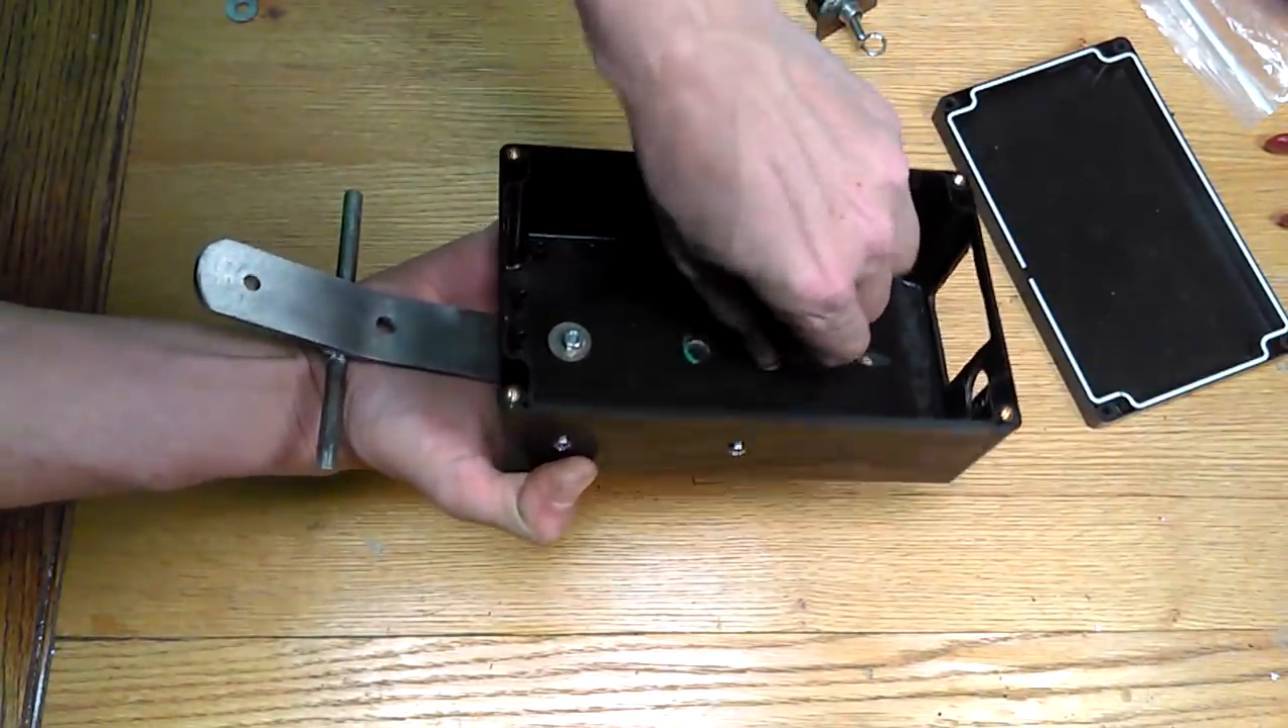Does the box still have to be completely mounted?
Yes.